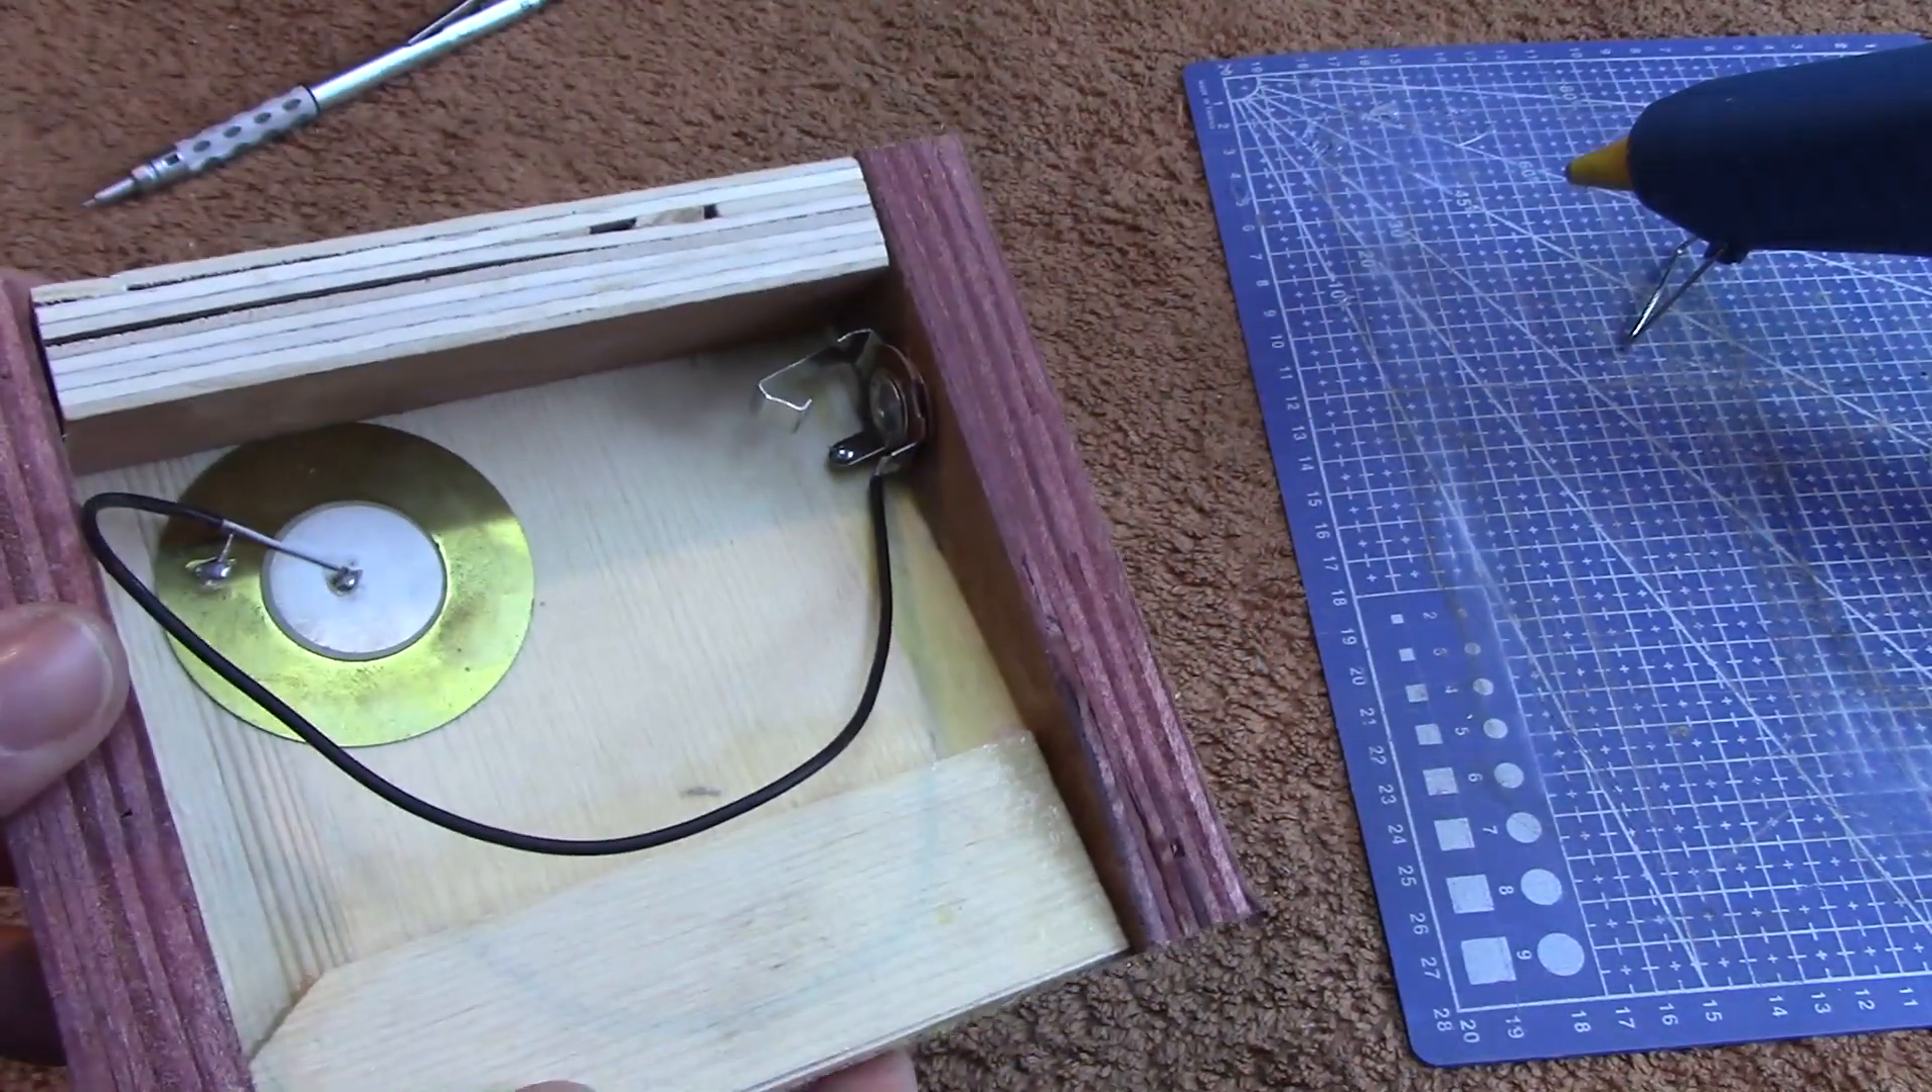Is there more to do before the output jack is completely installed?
No.